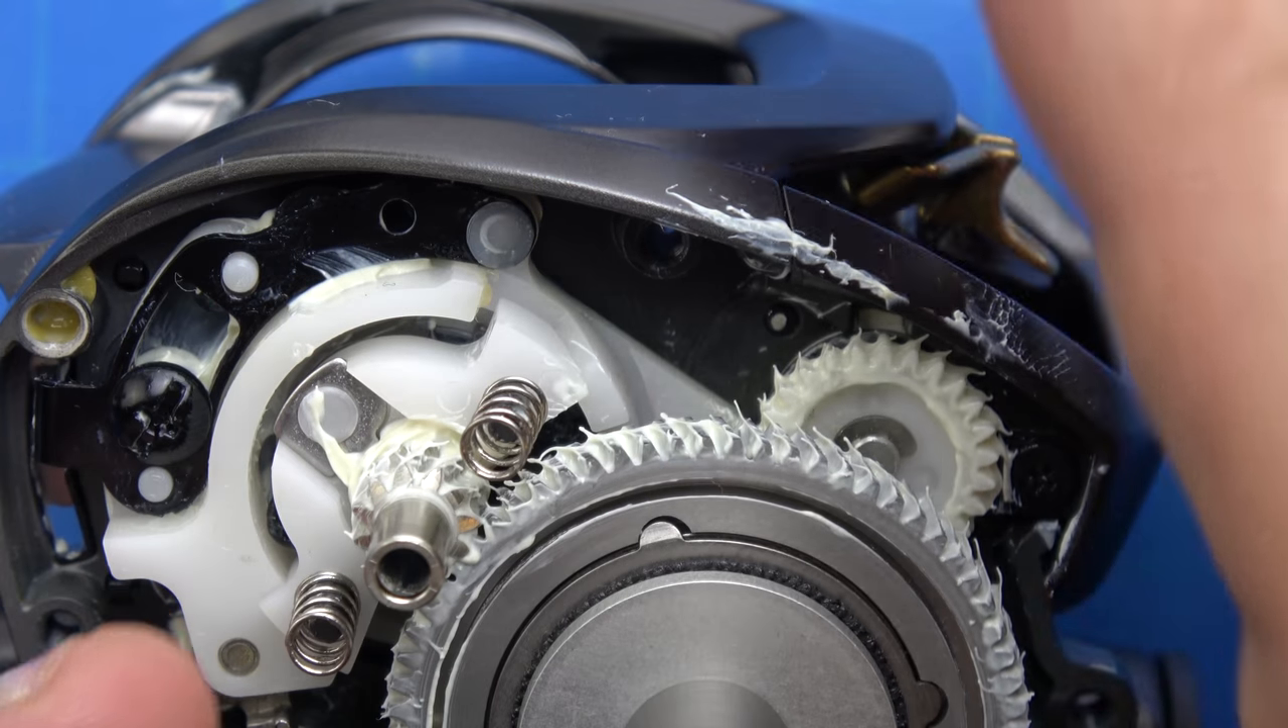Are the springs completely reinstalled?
Yes.